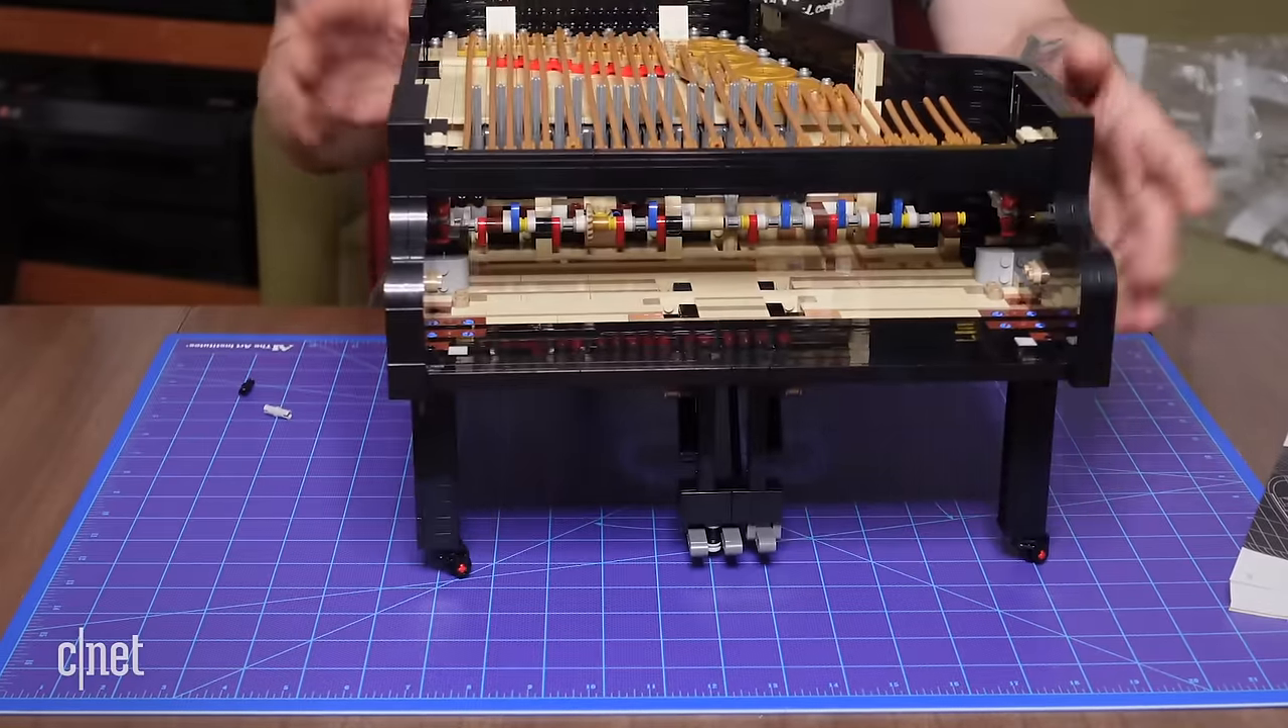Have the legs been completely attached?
Yes.